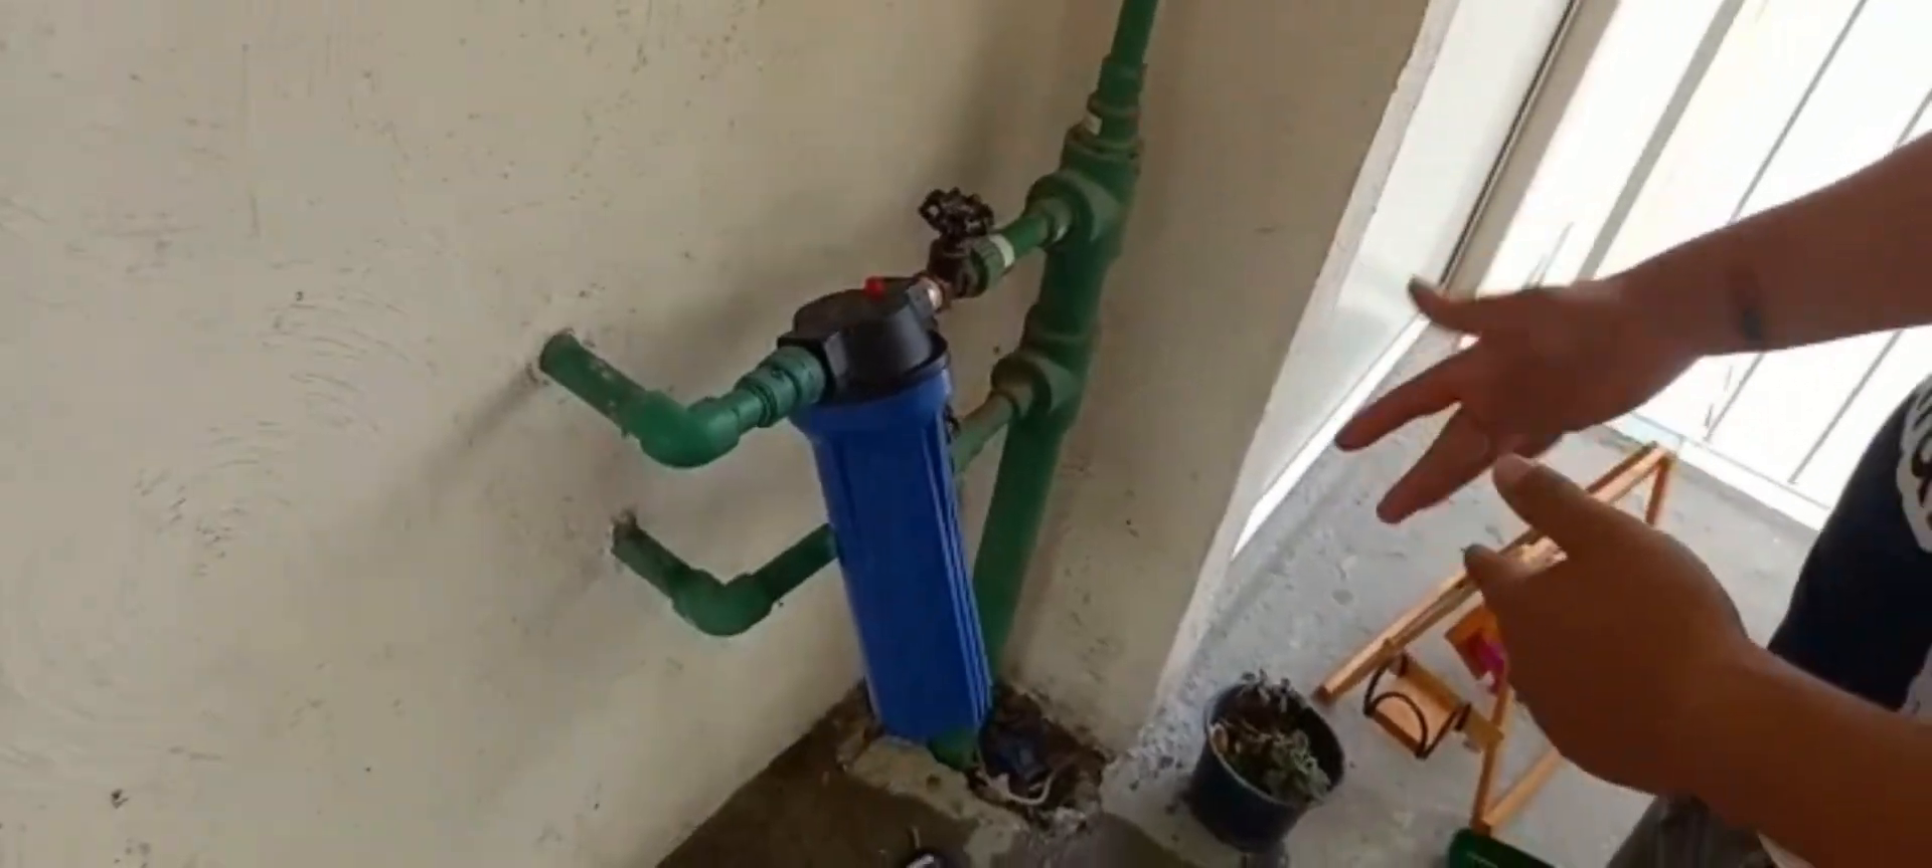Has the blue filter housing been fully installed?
Yes.